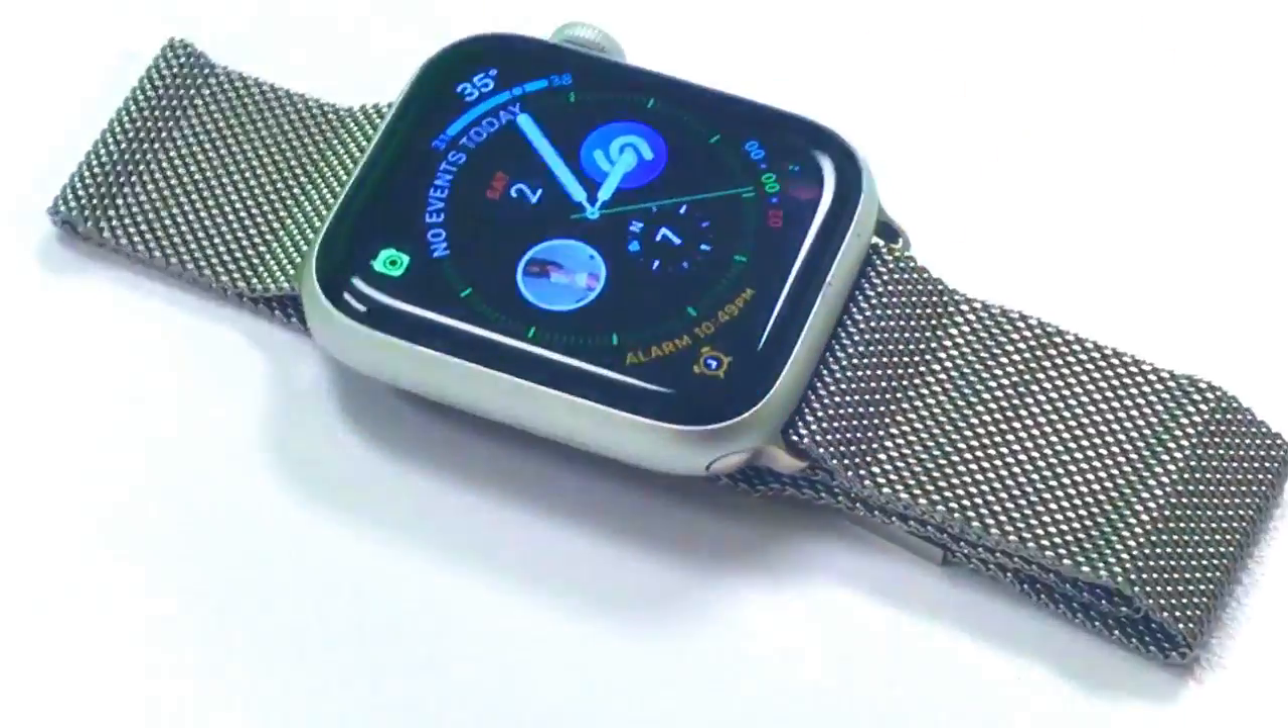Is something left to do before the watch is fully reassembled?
No.